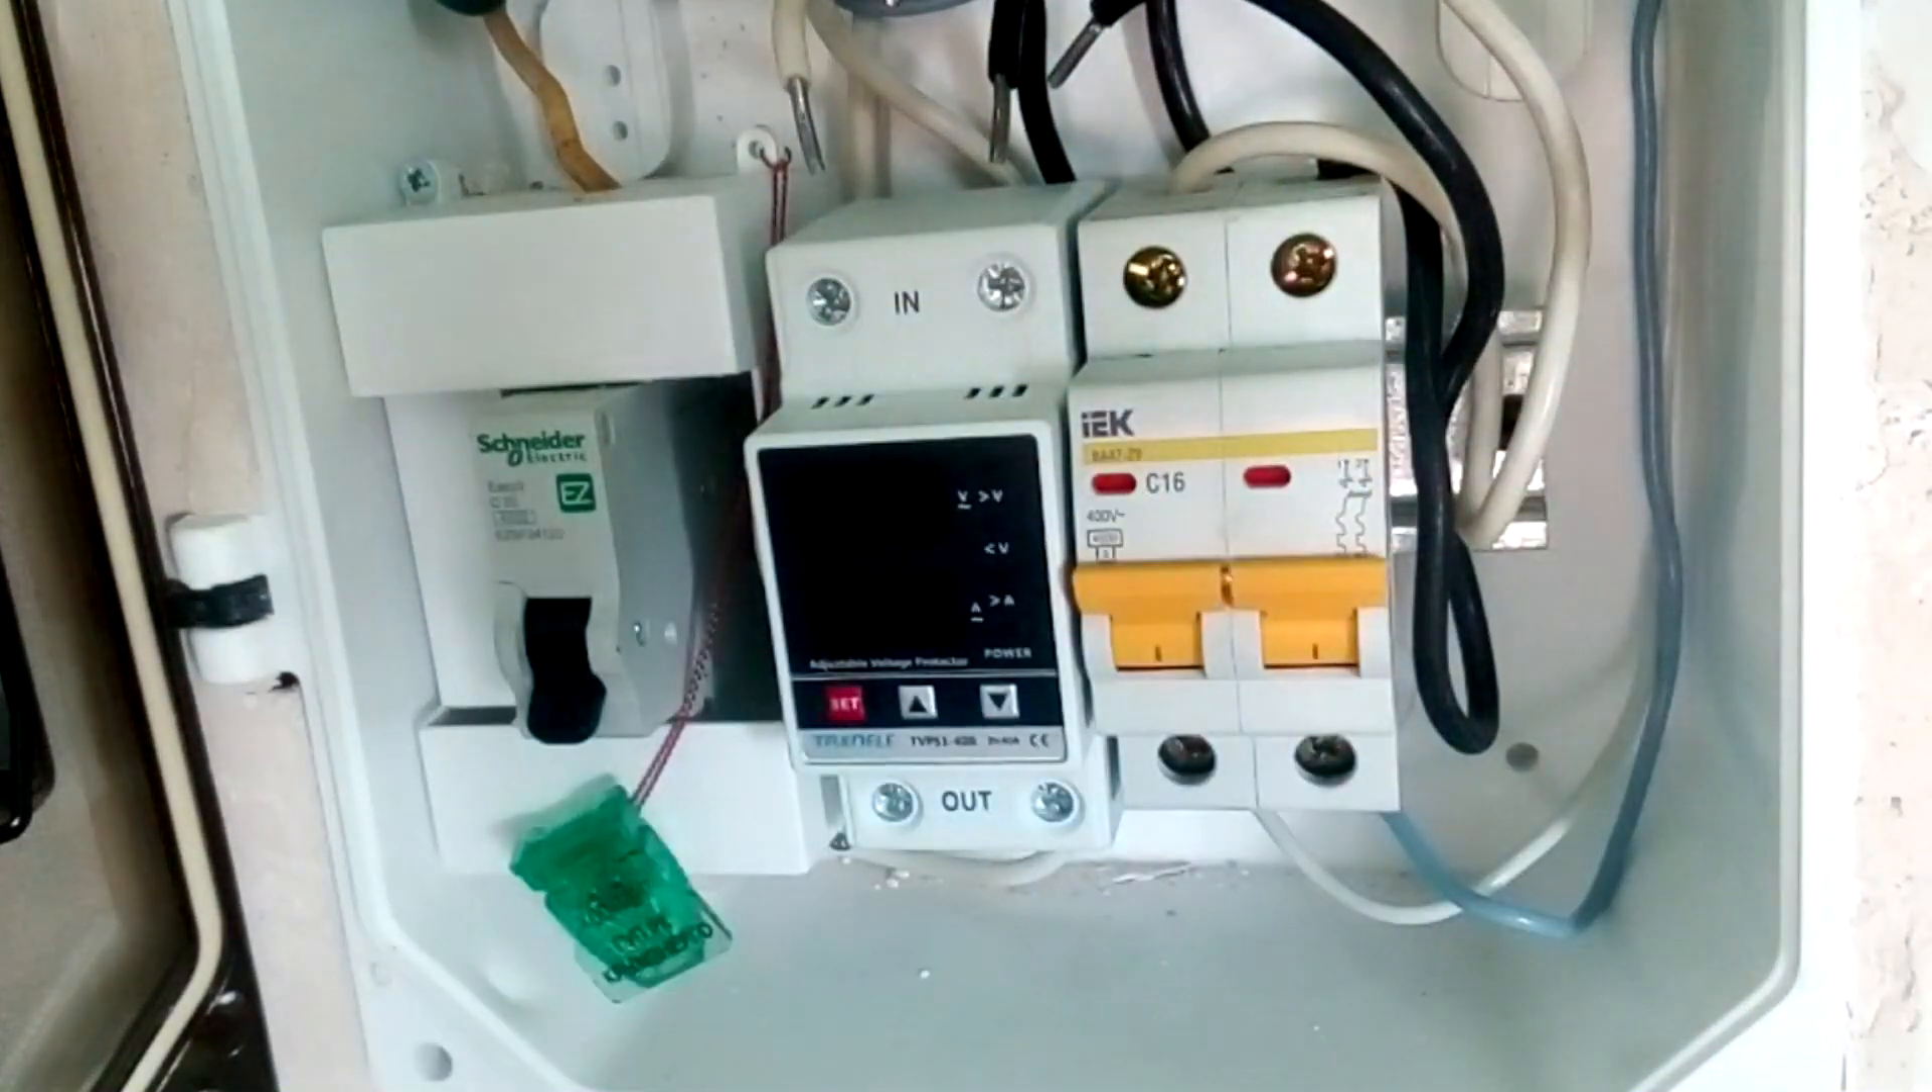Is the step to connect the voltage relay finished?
No.